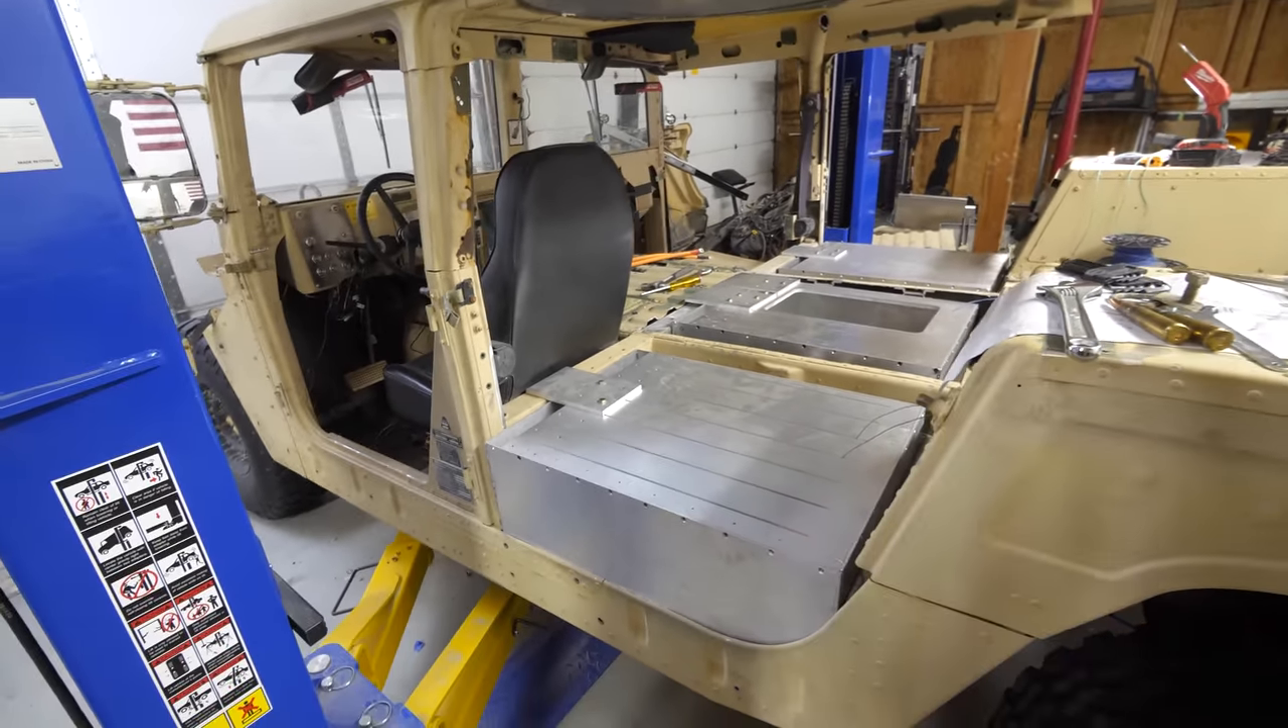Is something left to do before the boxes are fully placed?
No.